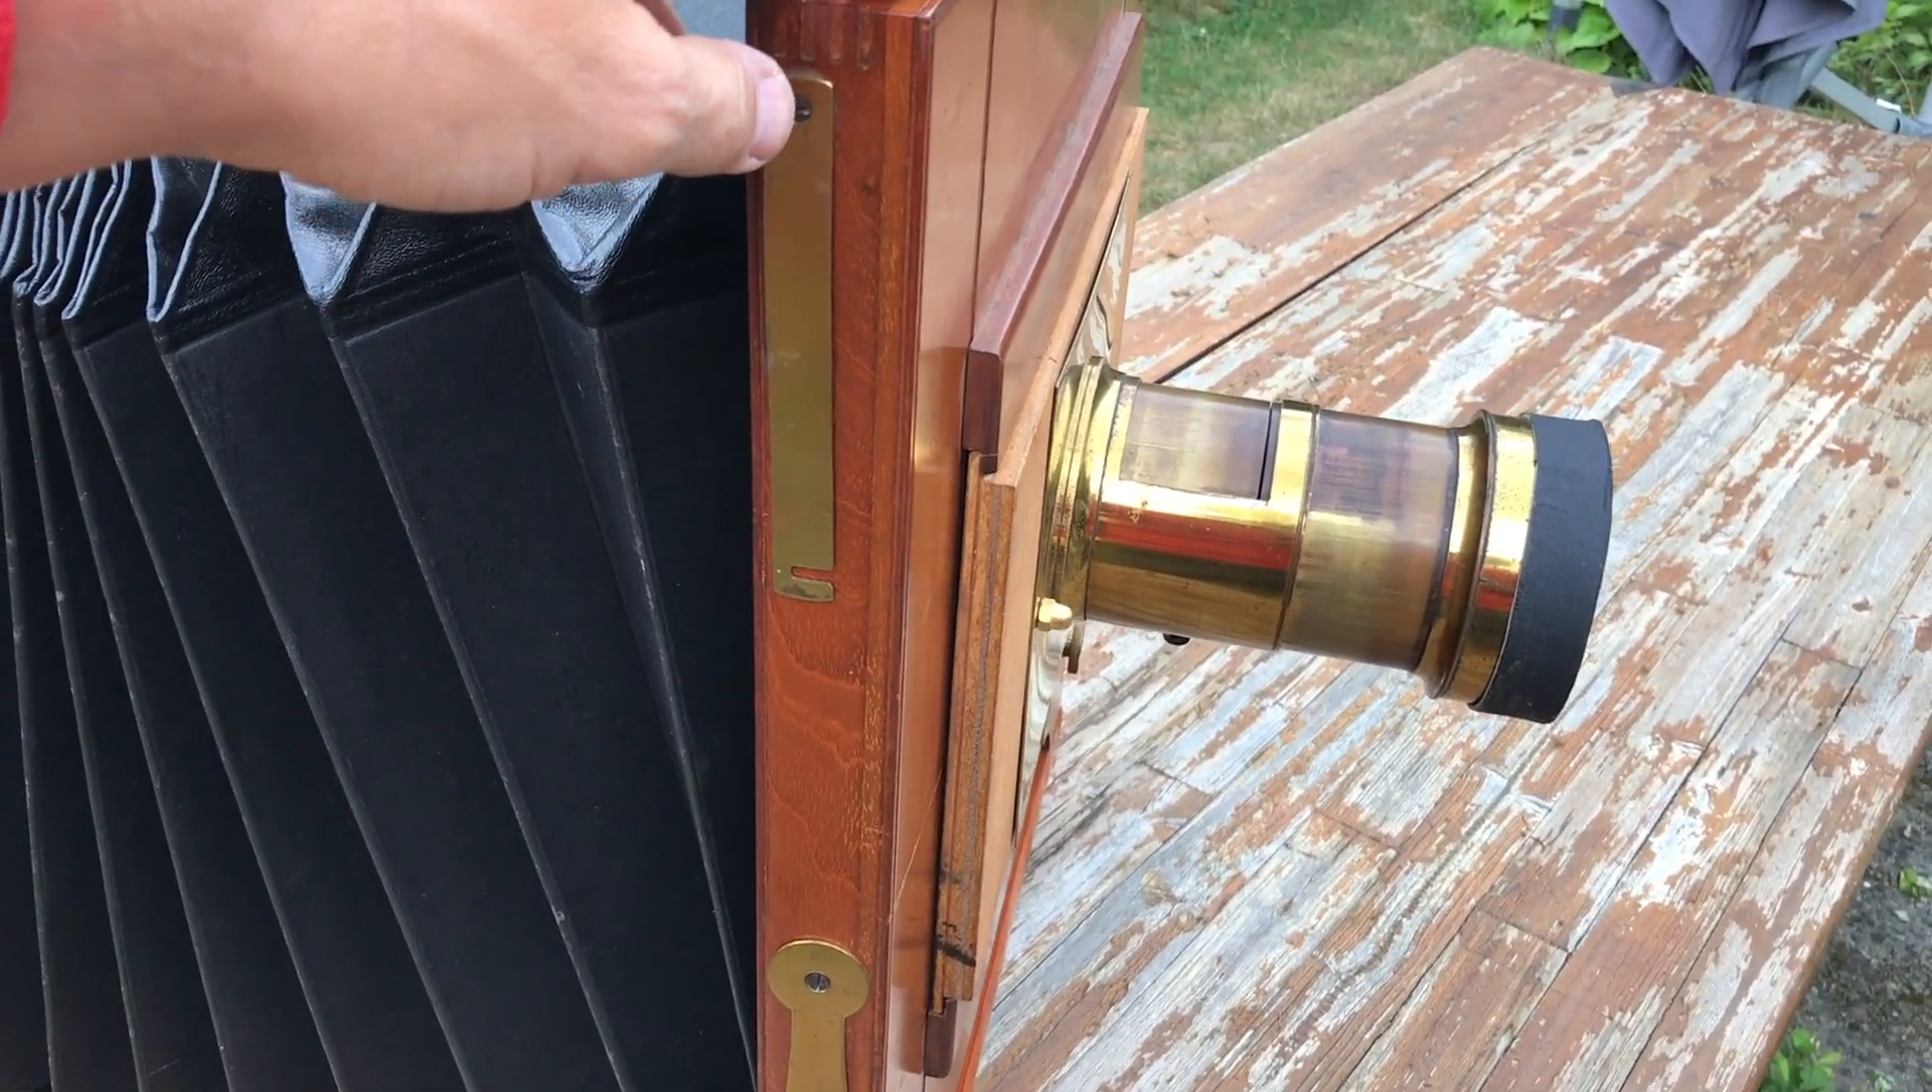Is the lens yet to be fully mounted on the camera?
No.